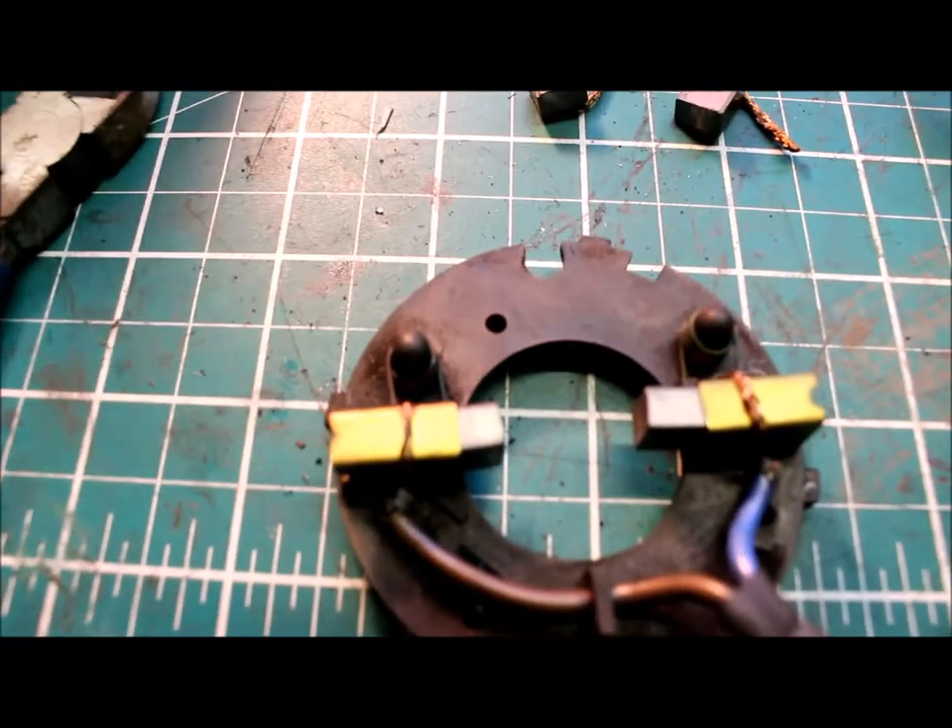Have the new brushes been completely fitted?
Yes.